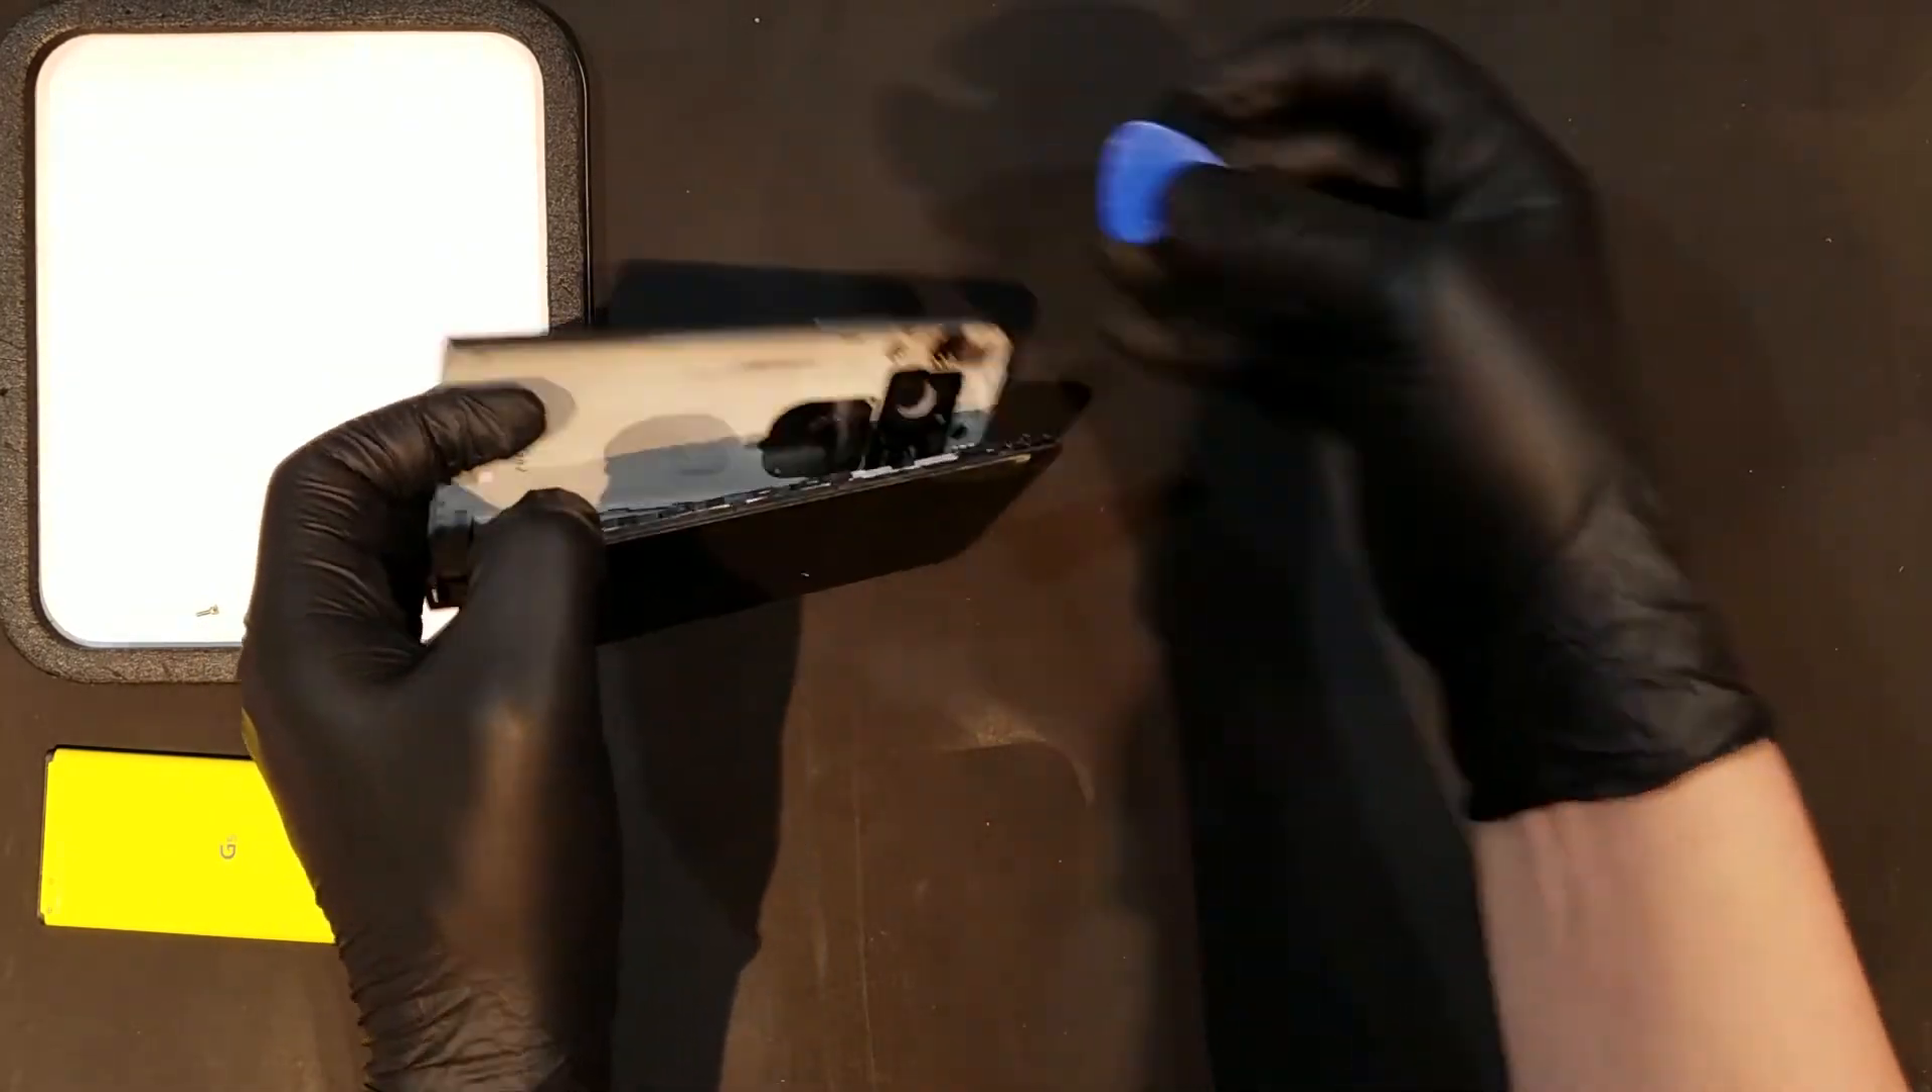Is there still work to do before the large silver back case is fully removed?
Yes.